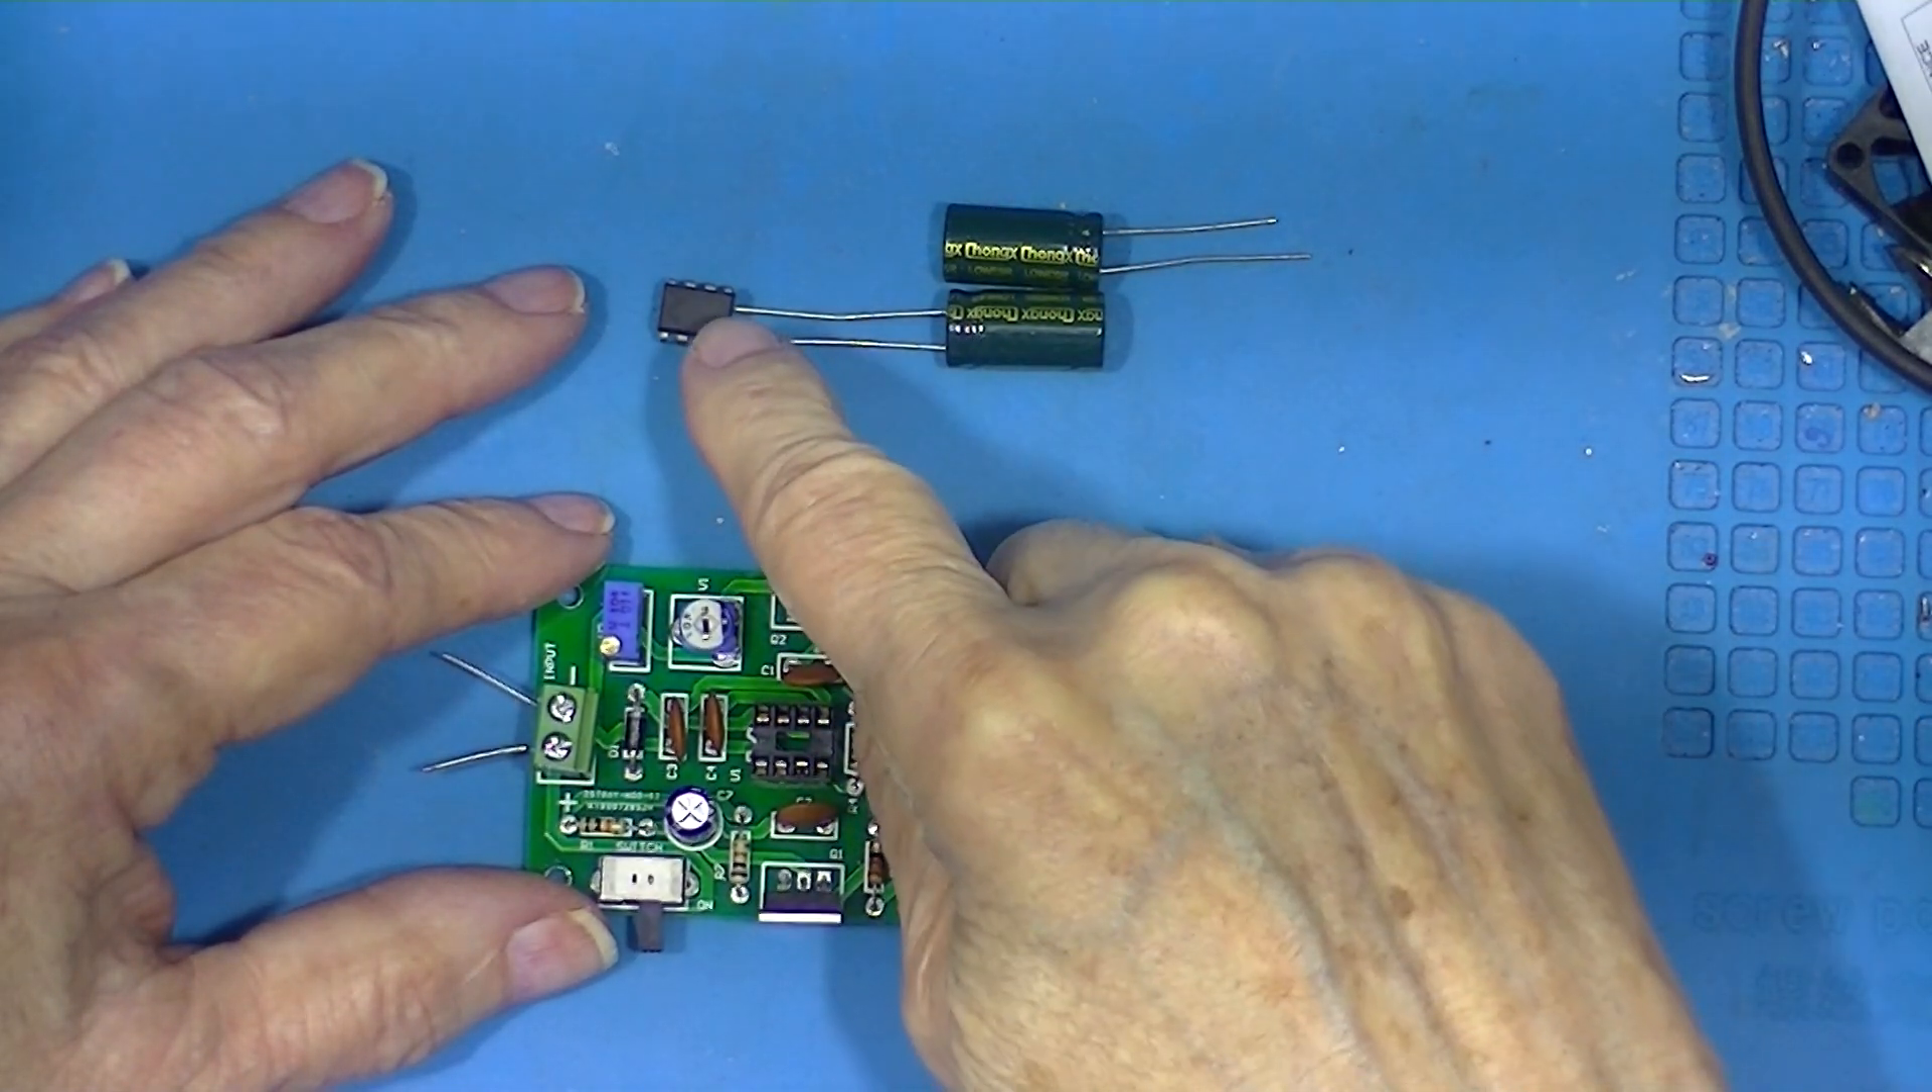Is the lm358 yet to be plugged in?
Yes.